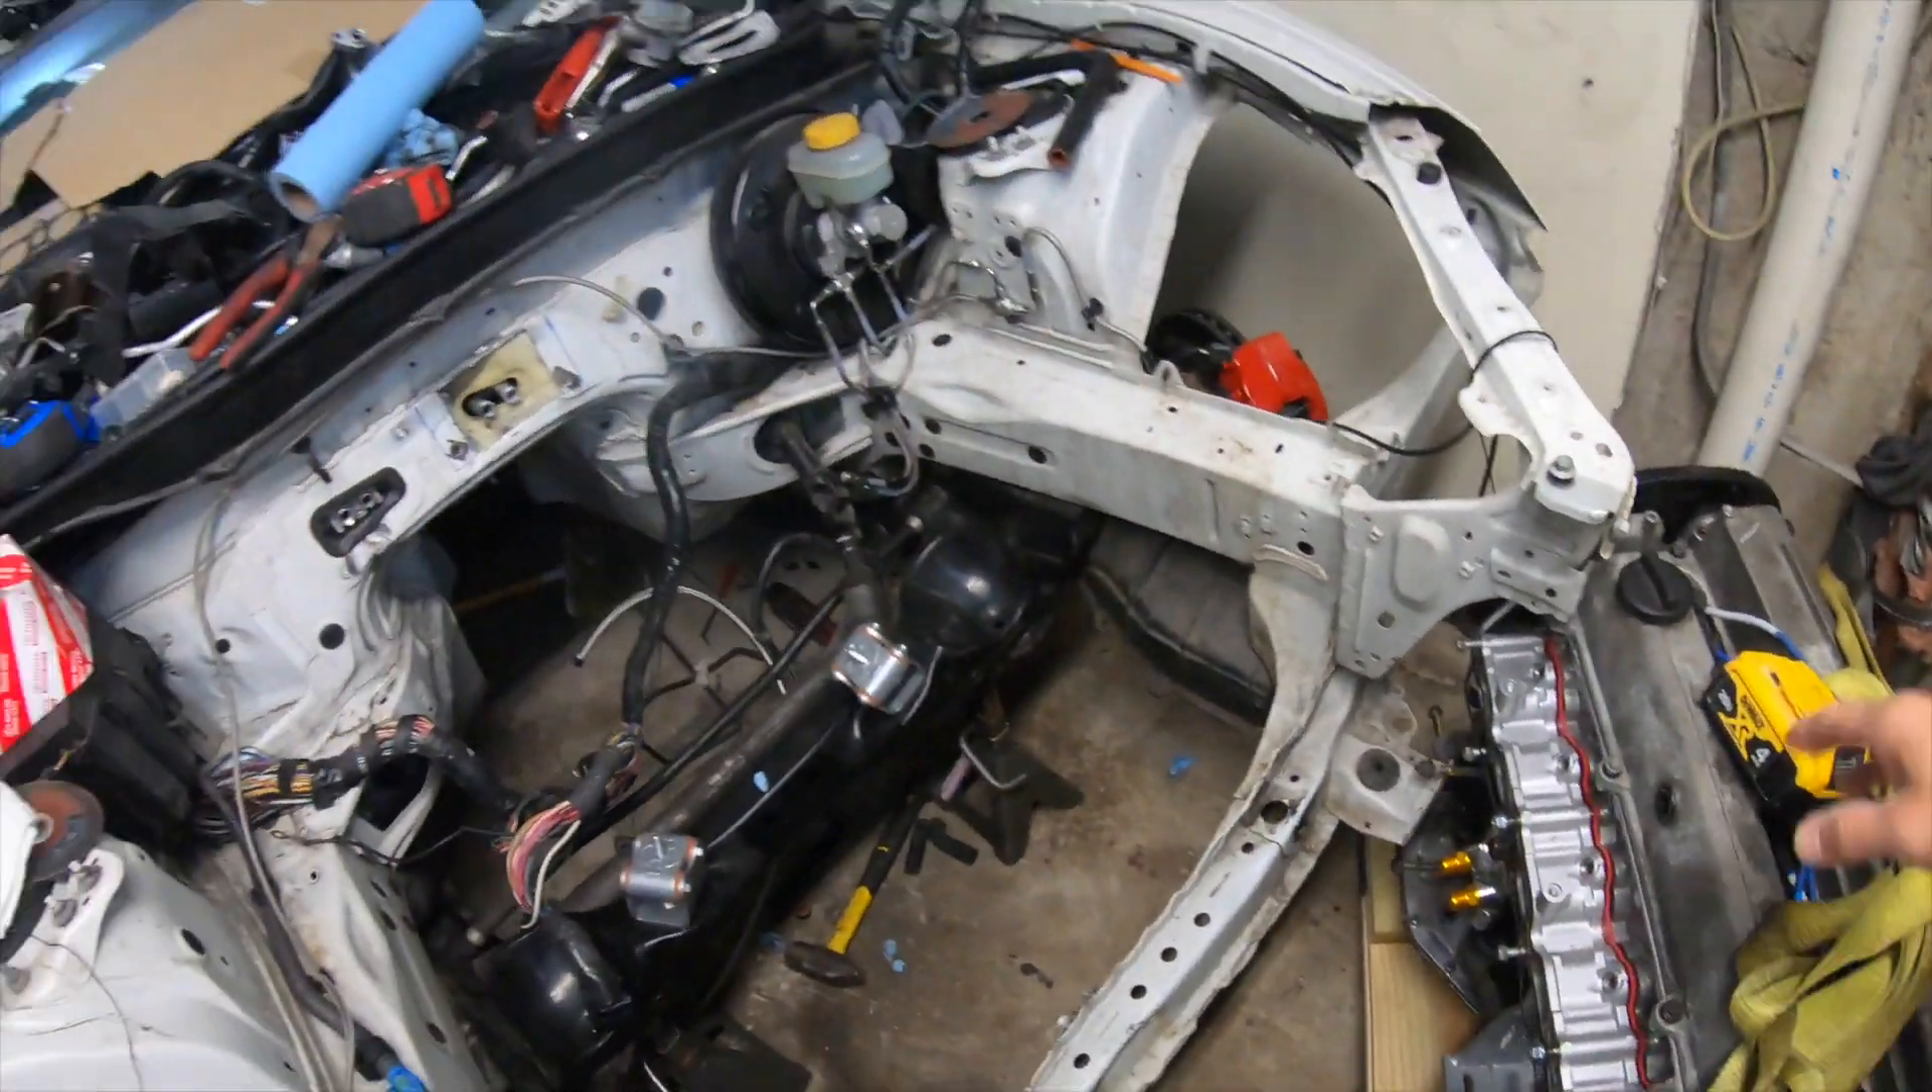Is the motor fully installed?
No.